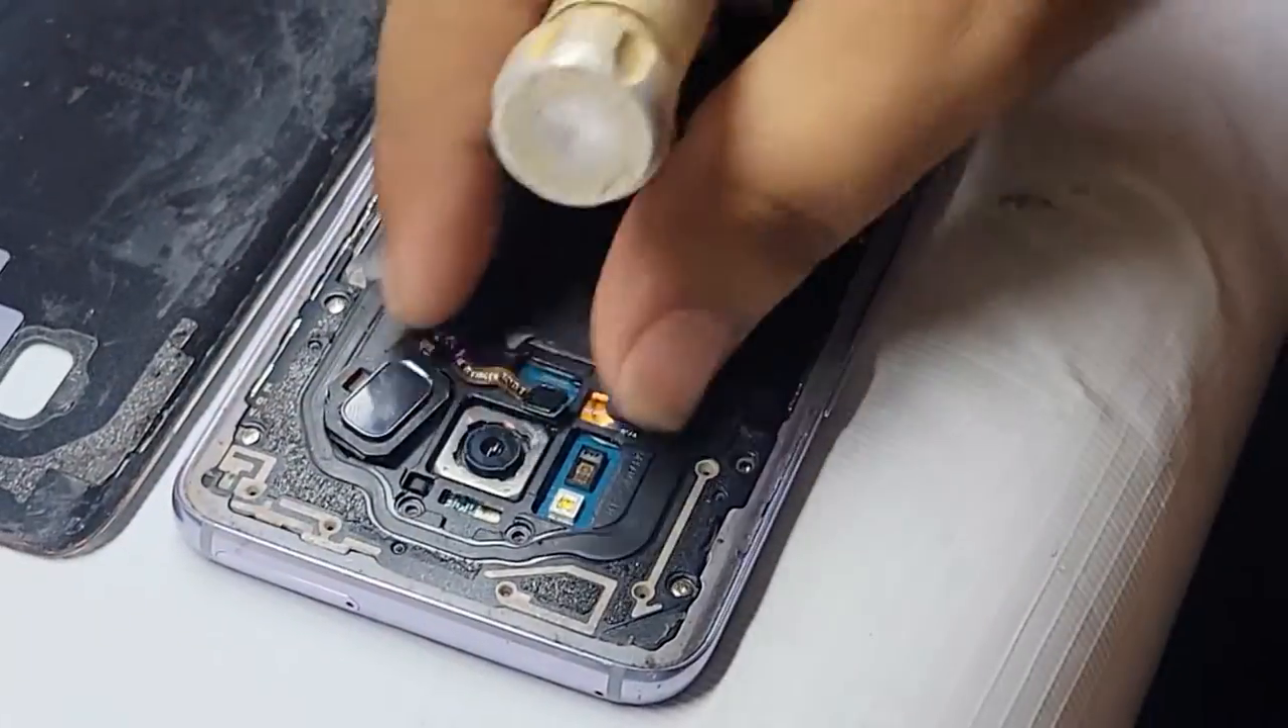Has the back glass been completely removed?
Yes.